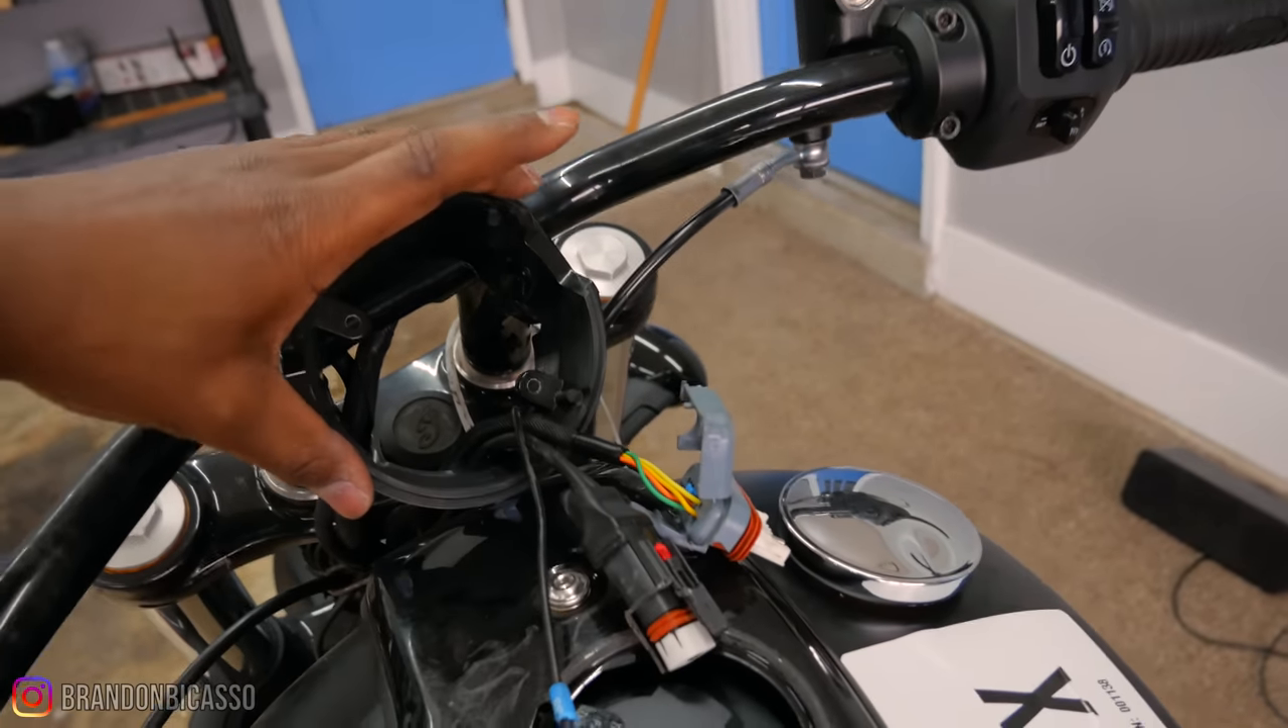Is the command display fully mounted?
No.